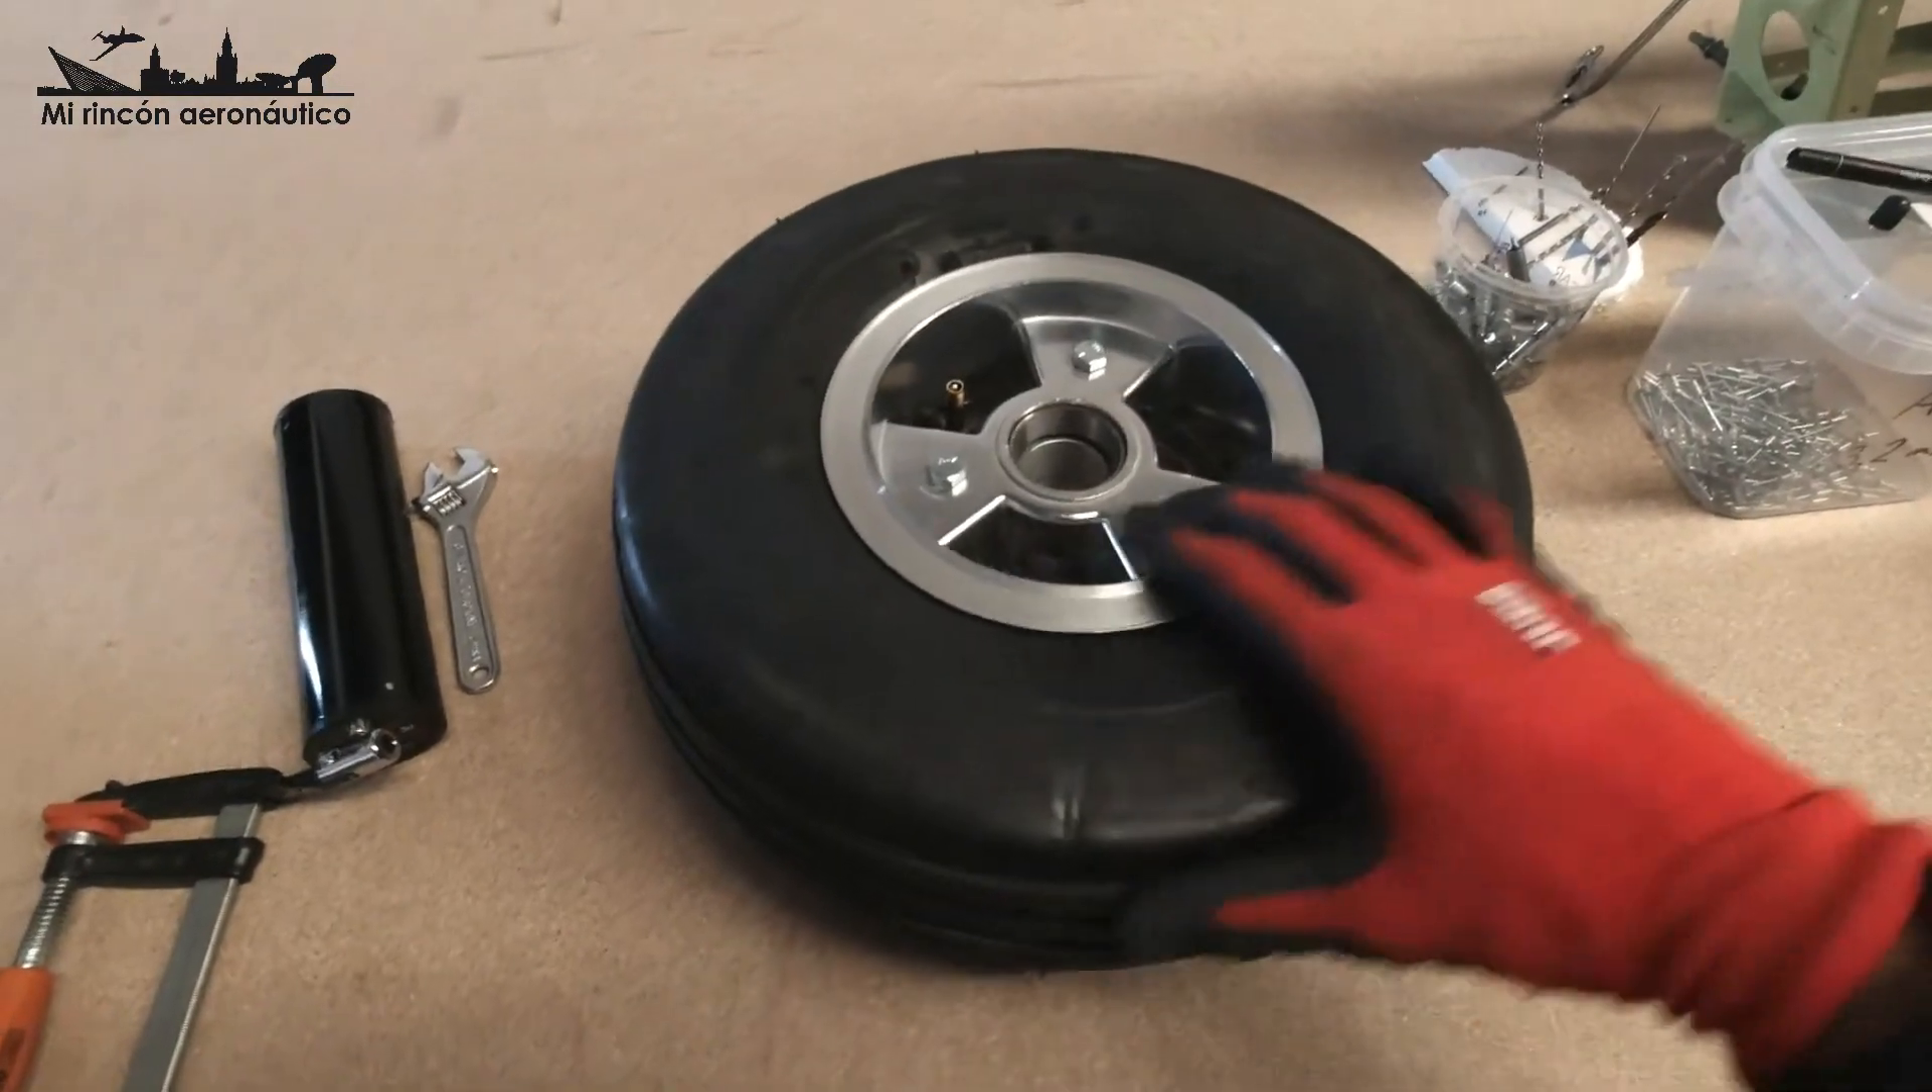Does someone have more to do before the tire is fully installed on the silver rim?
No.